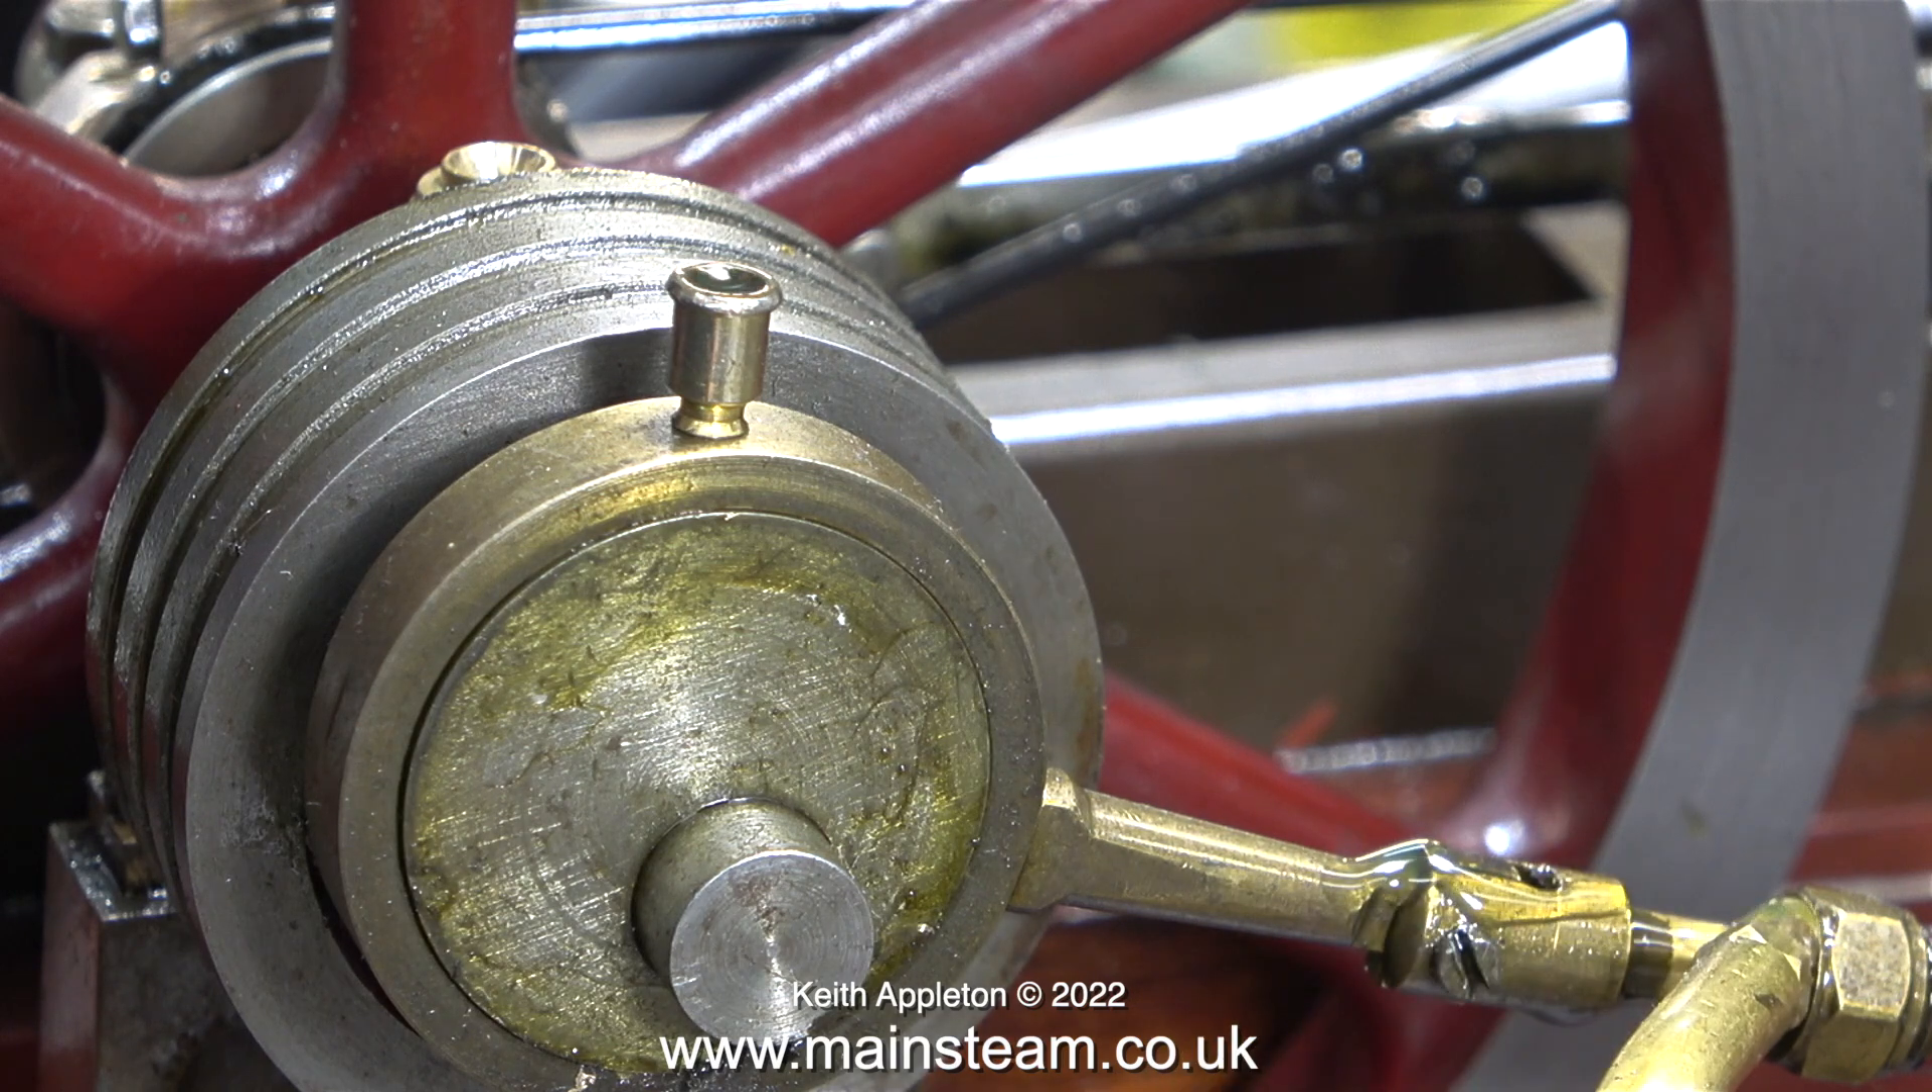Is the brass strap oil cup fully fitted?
Yes.